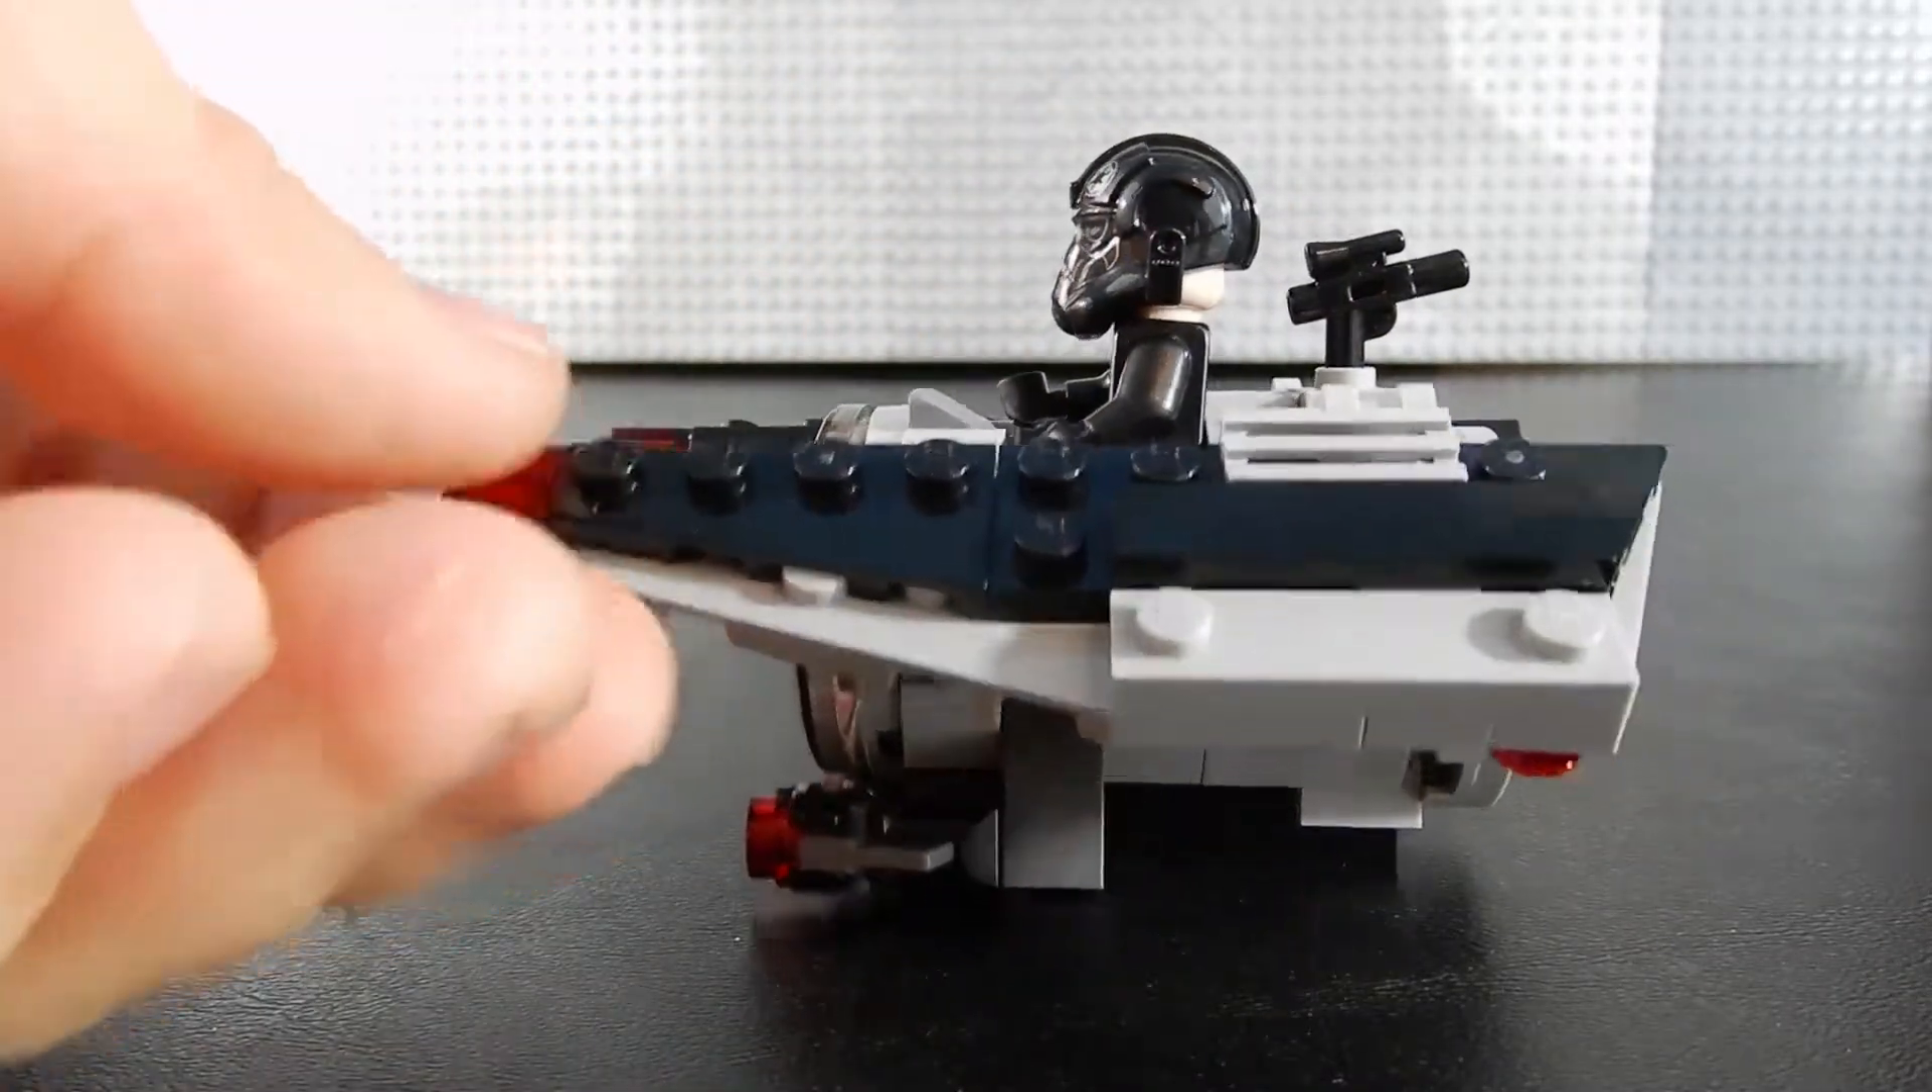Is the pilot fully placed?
Yes.